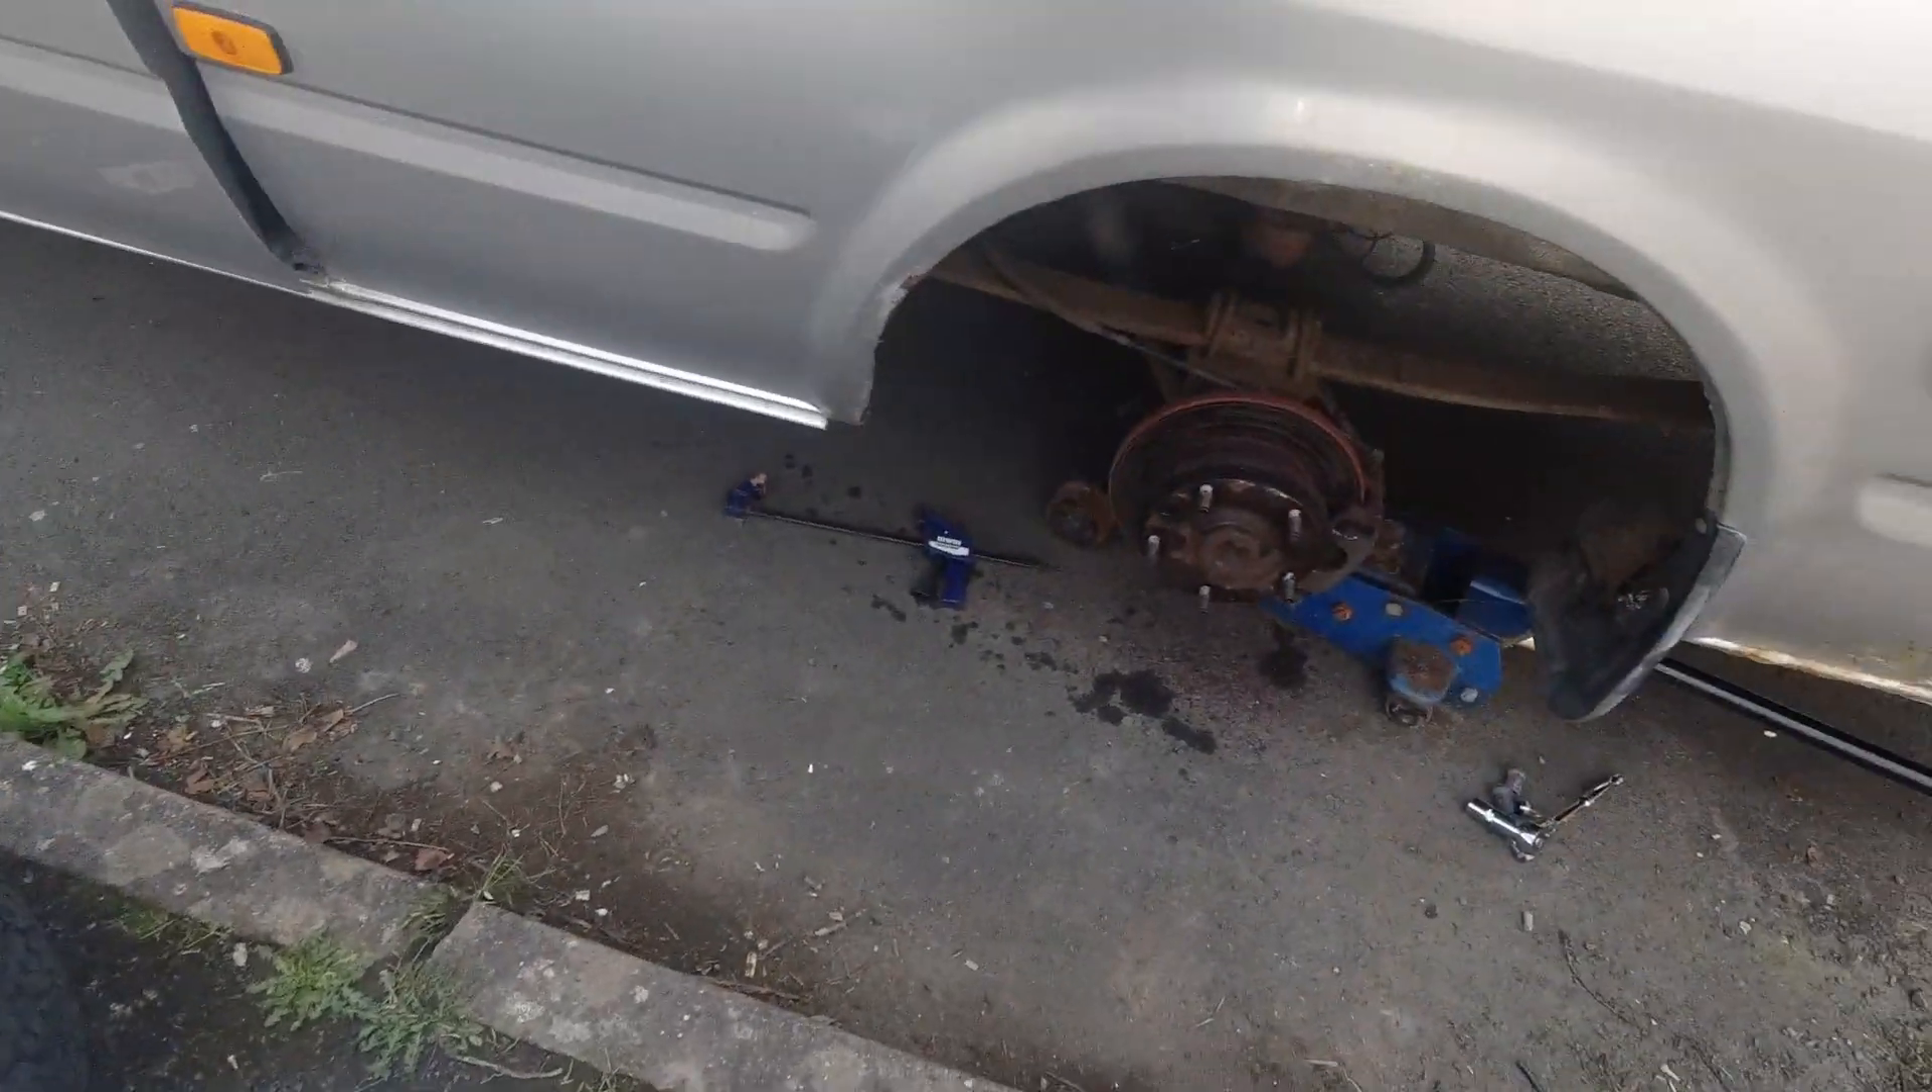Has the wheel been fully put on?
No.